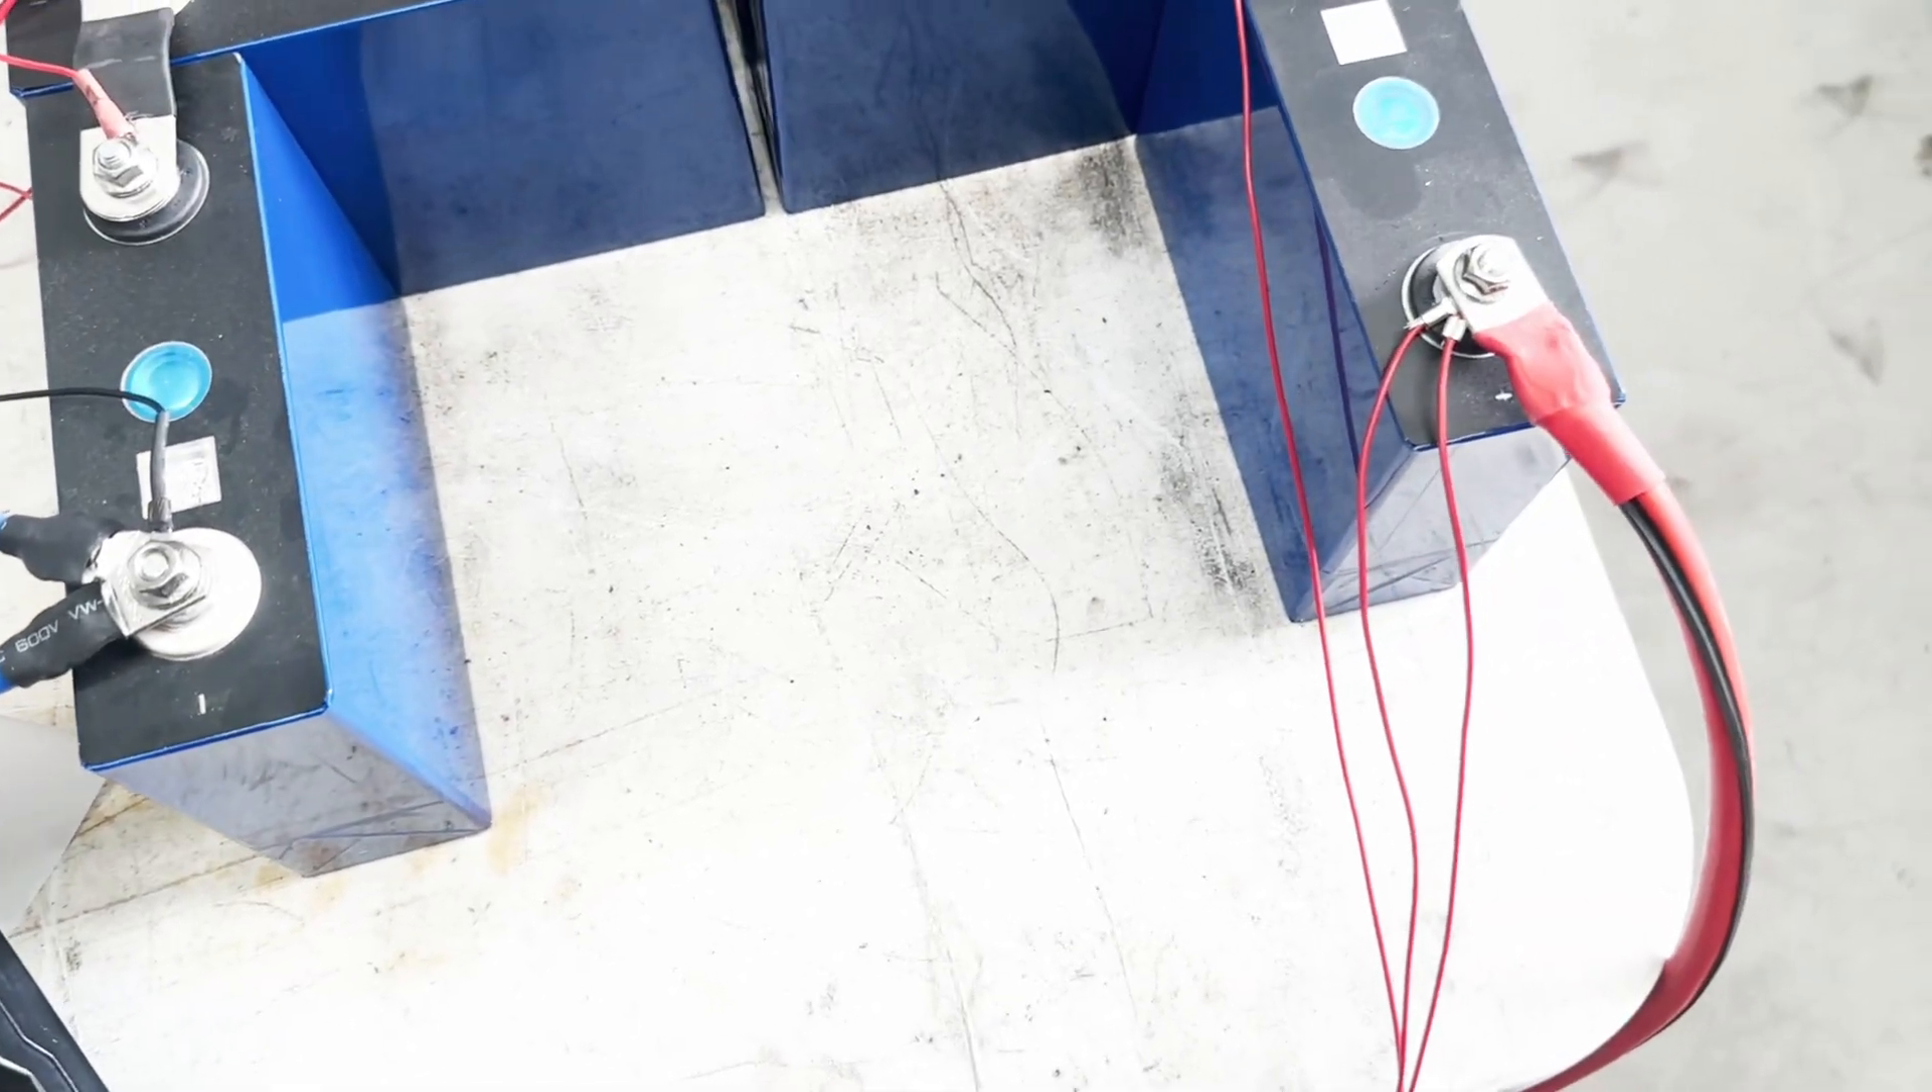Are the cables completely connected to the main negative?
Yes.